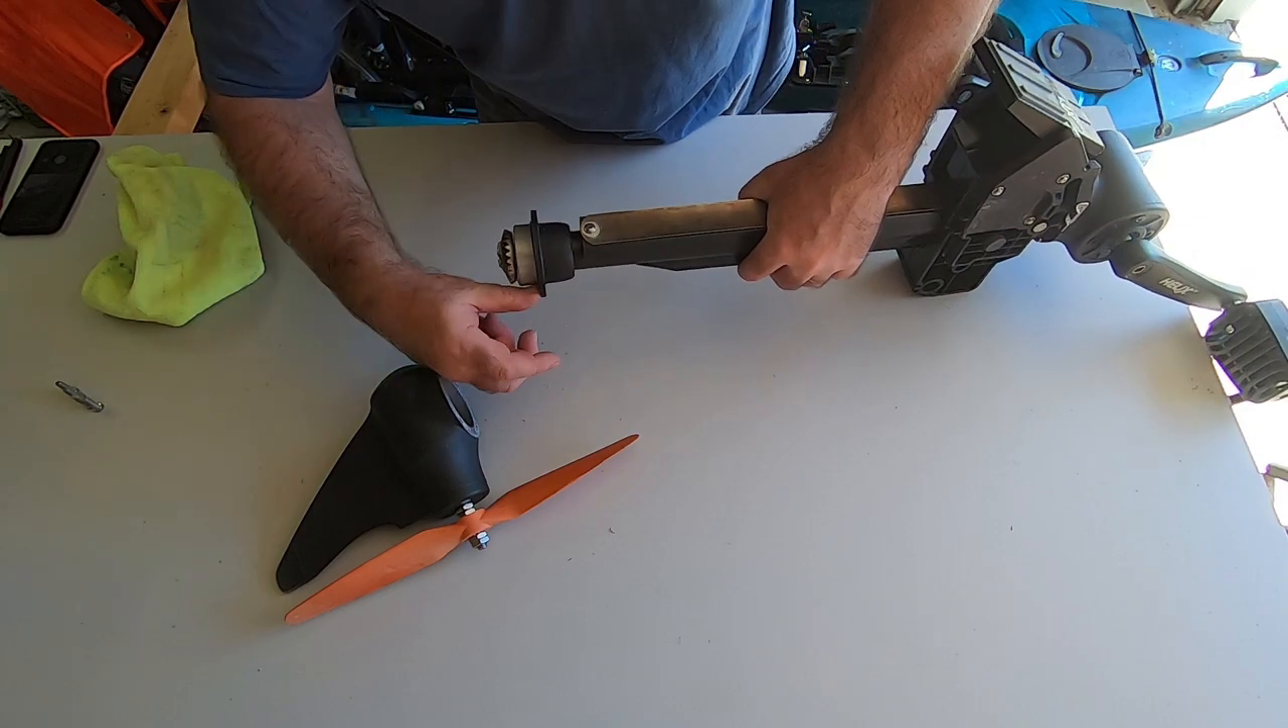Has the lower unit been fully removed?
Yes.